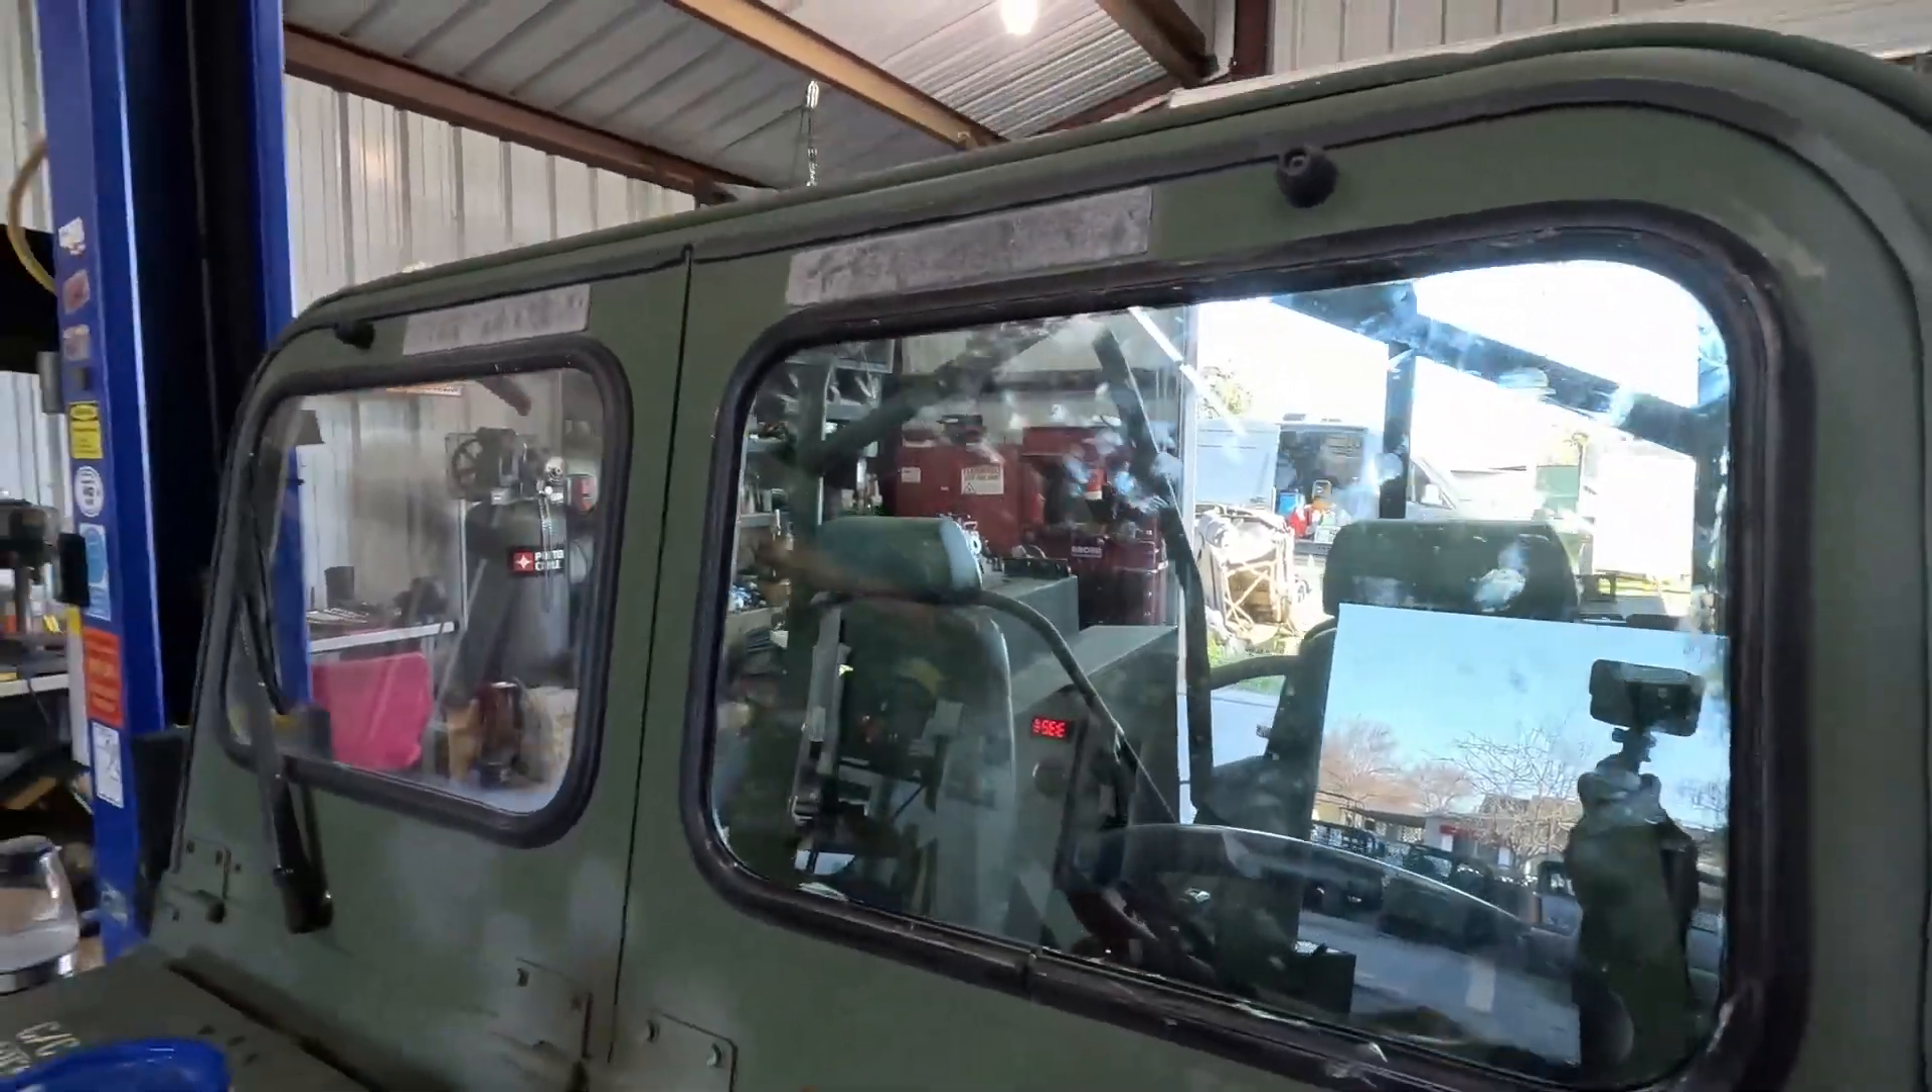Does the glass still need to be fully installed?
No.